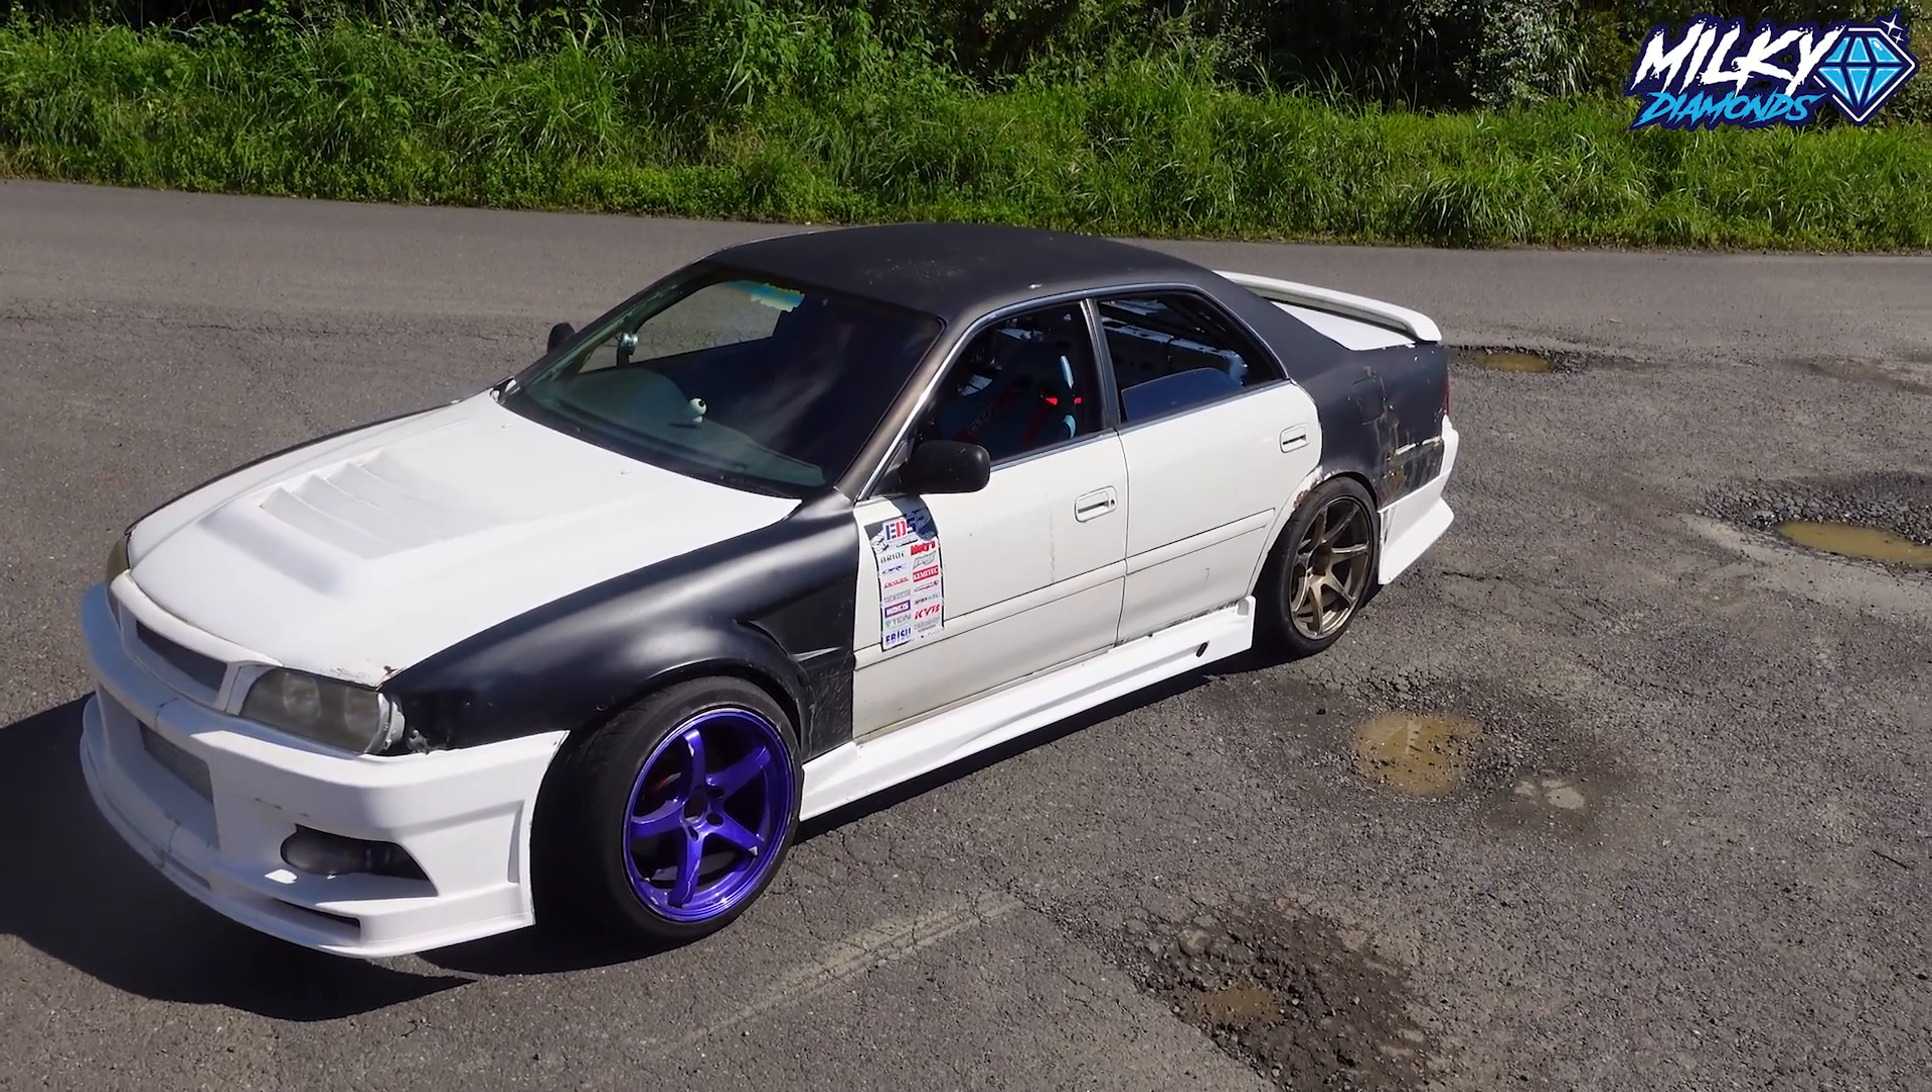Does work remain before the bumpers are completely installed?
No.